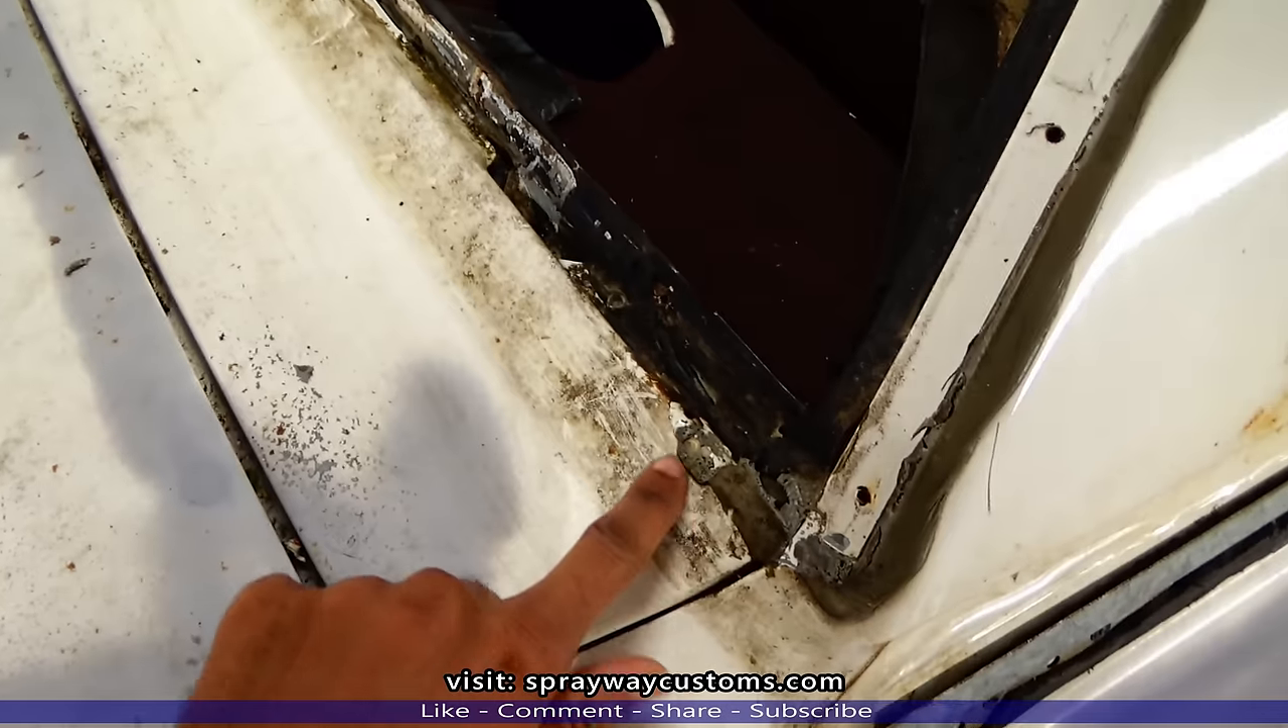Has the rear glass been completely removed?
Yes.